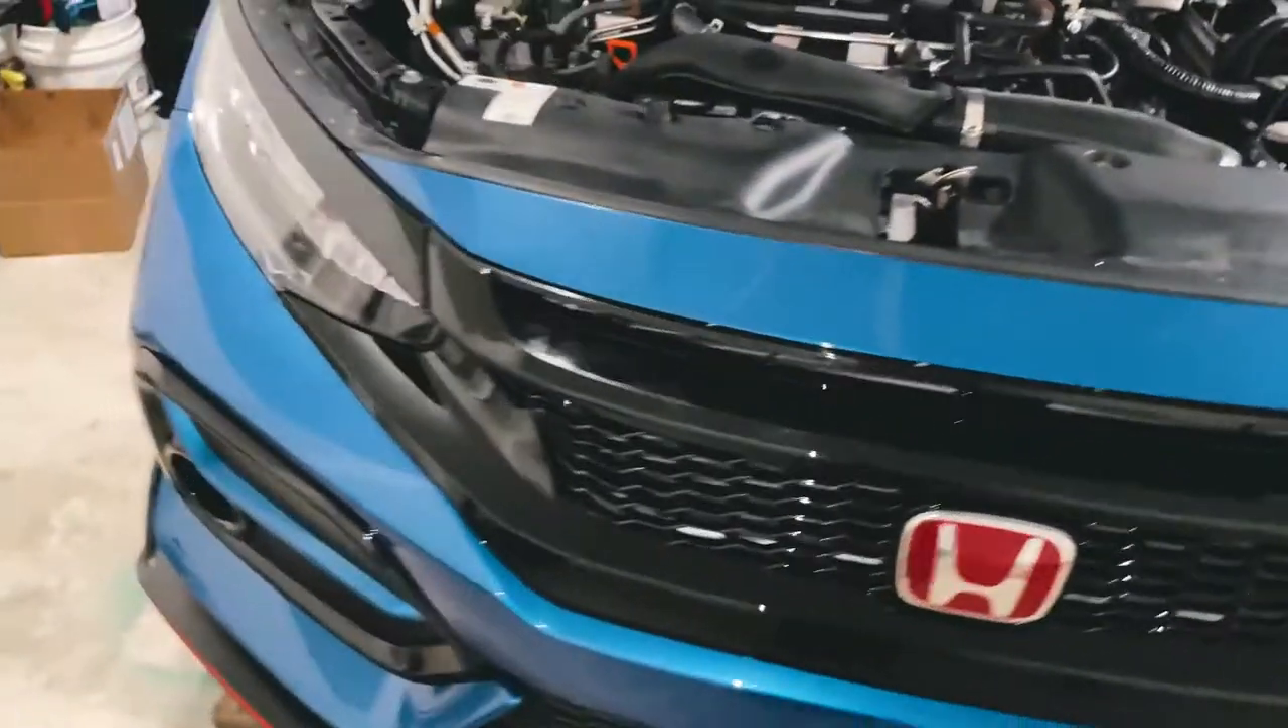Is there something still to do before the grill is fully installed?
No.